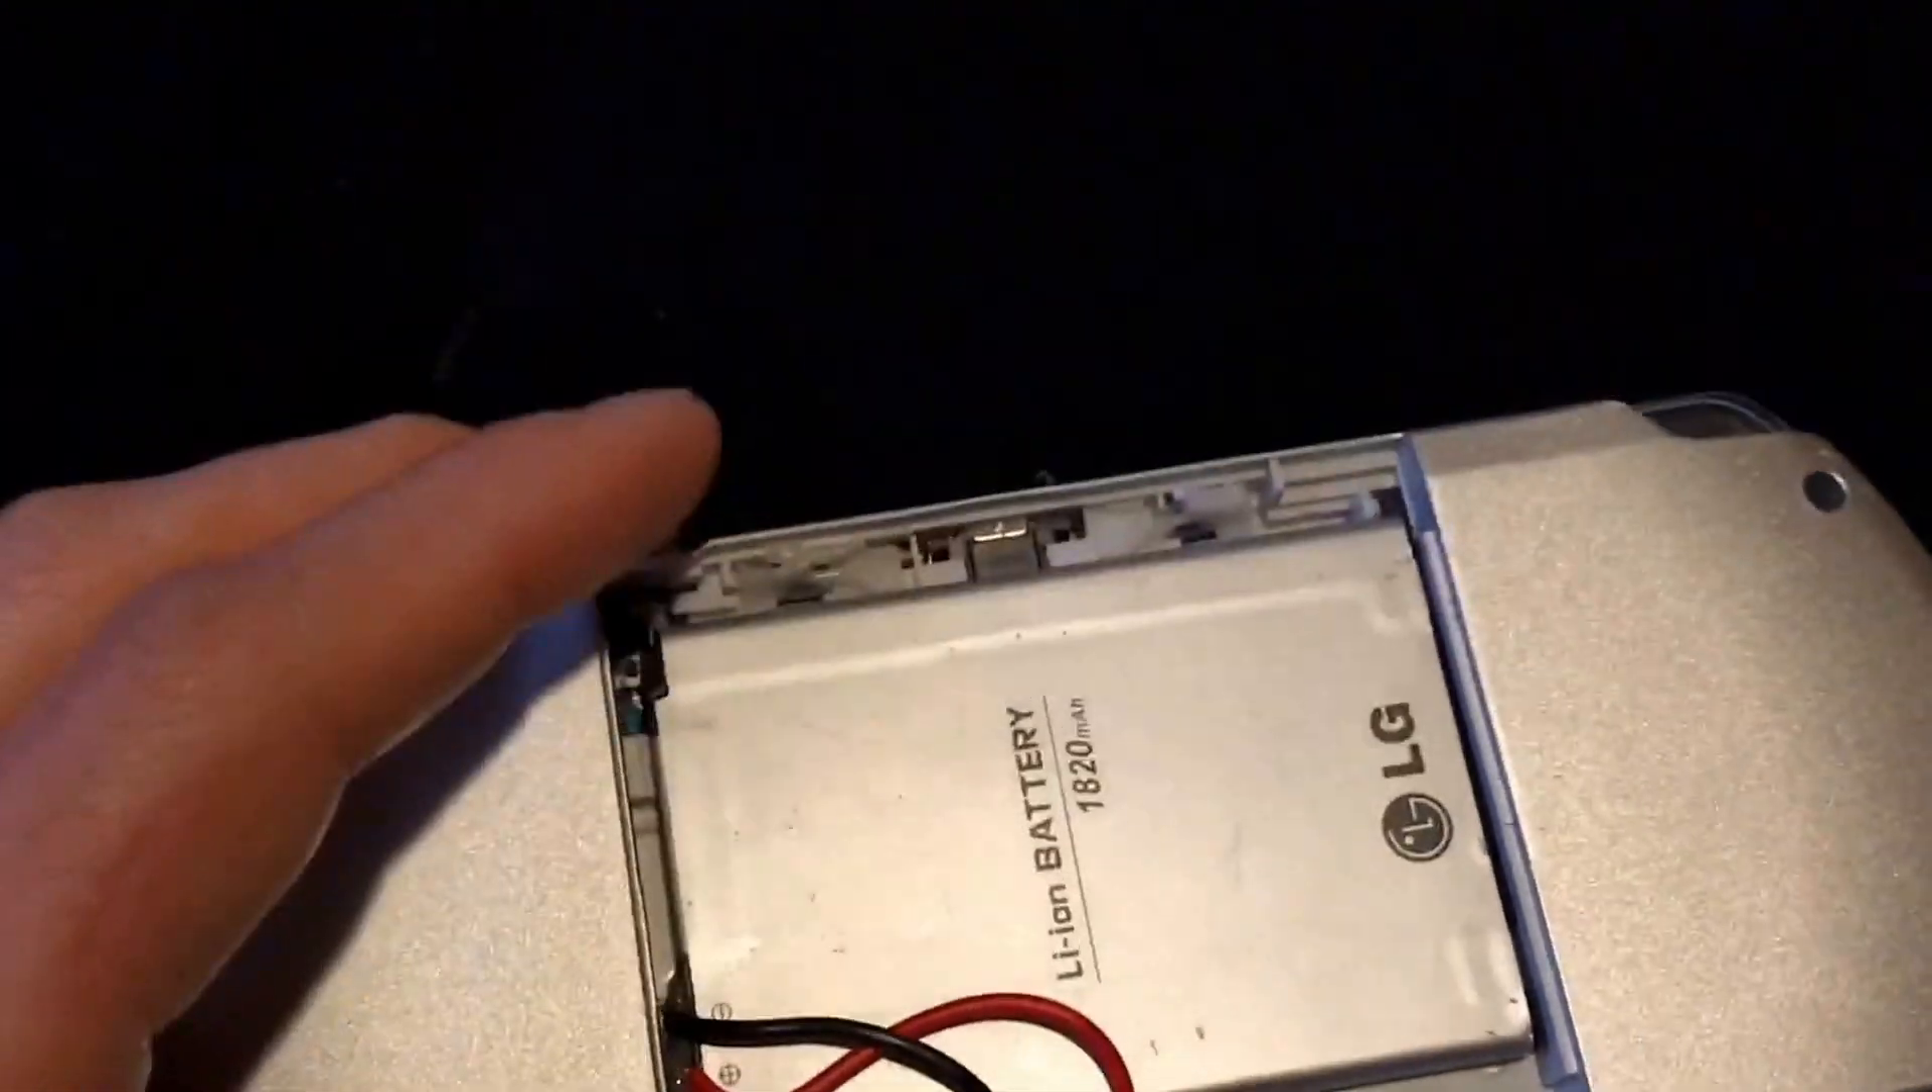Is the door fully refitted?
No.